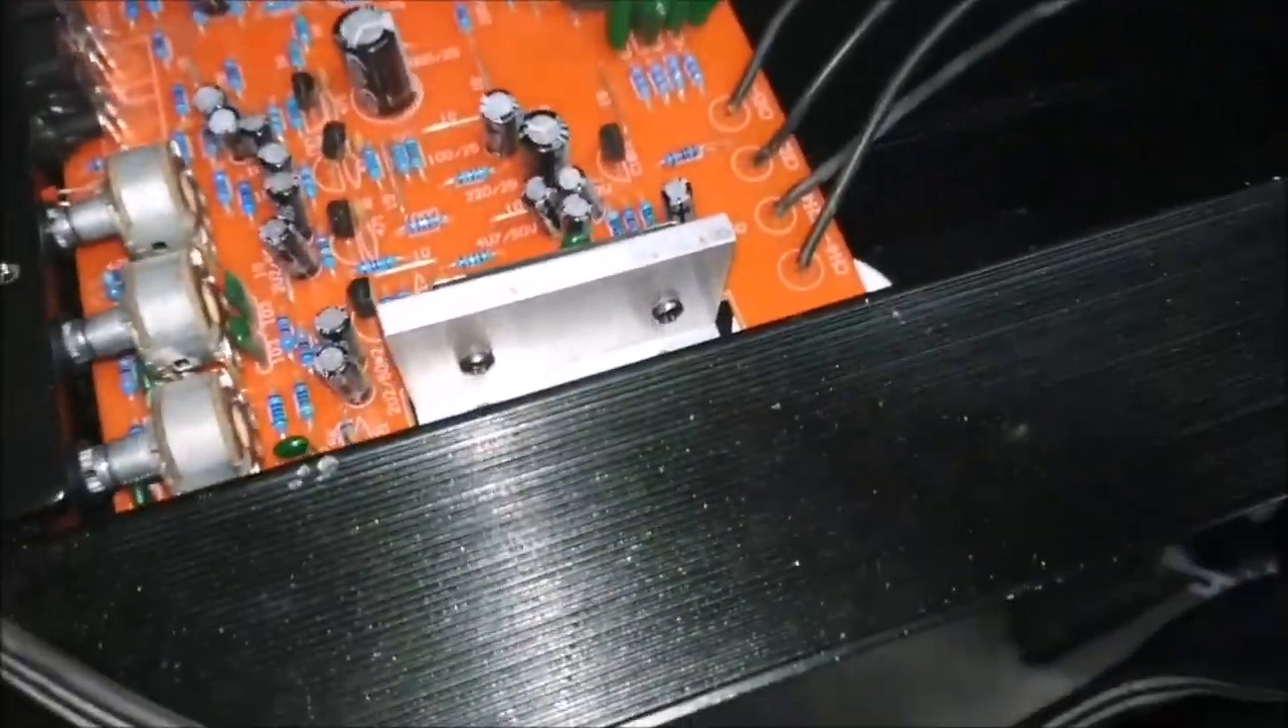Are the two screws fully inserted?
Yes.